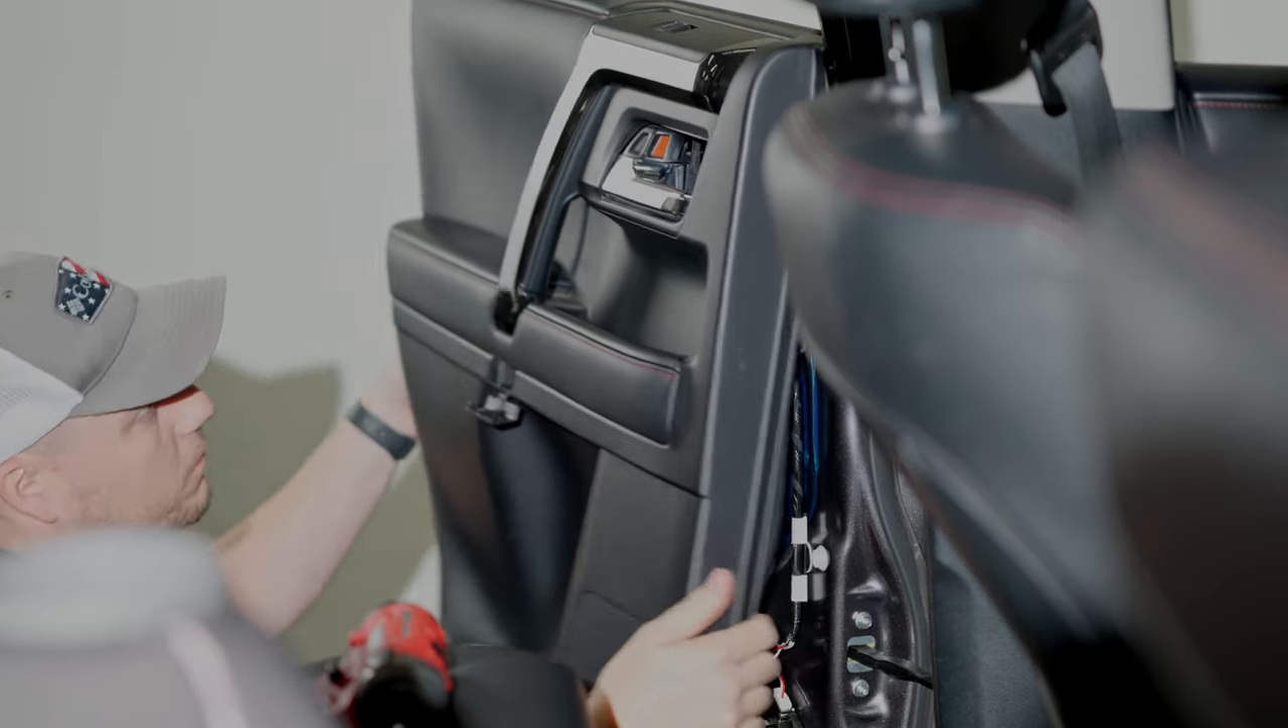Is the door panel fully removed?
No.